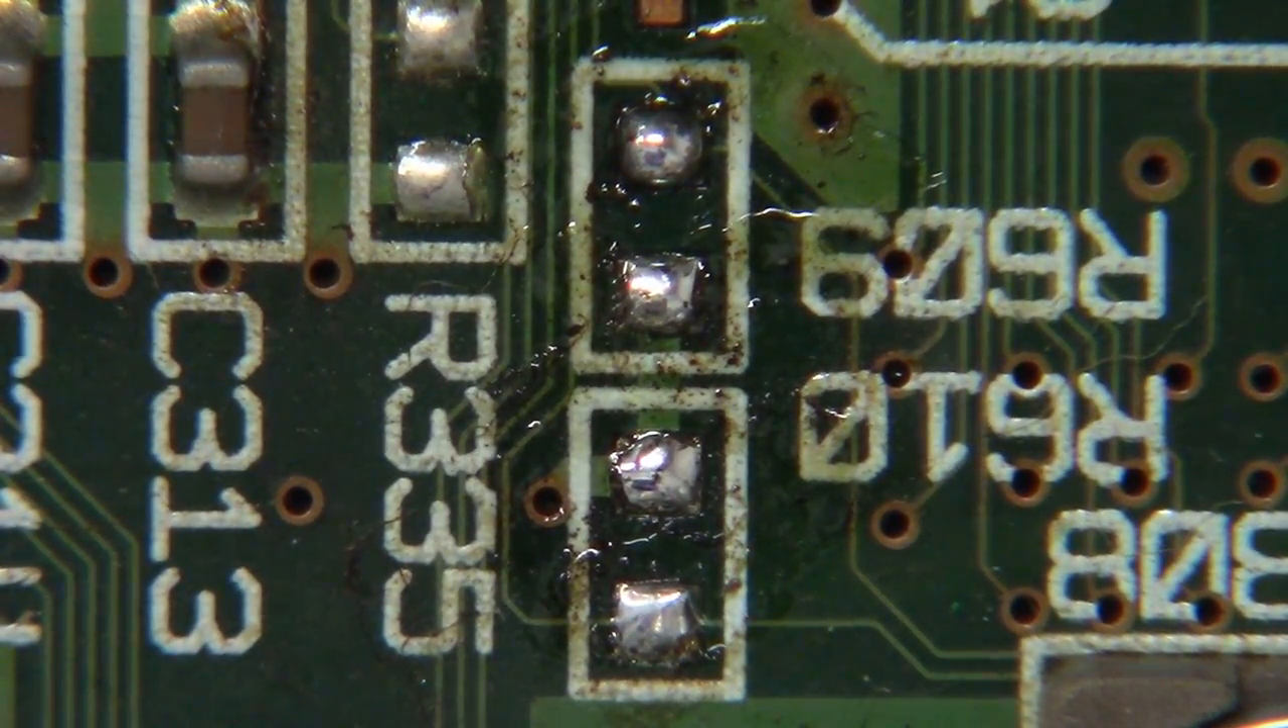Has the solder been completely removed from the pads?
No.